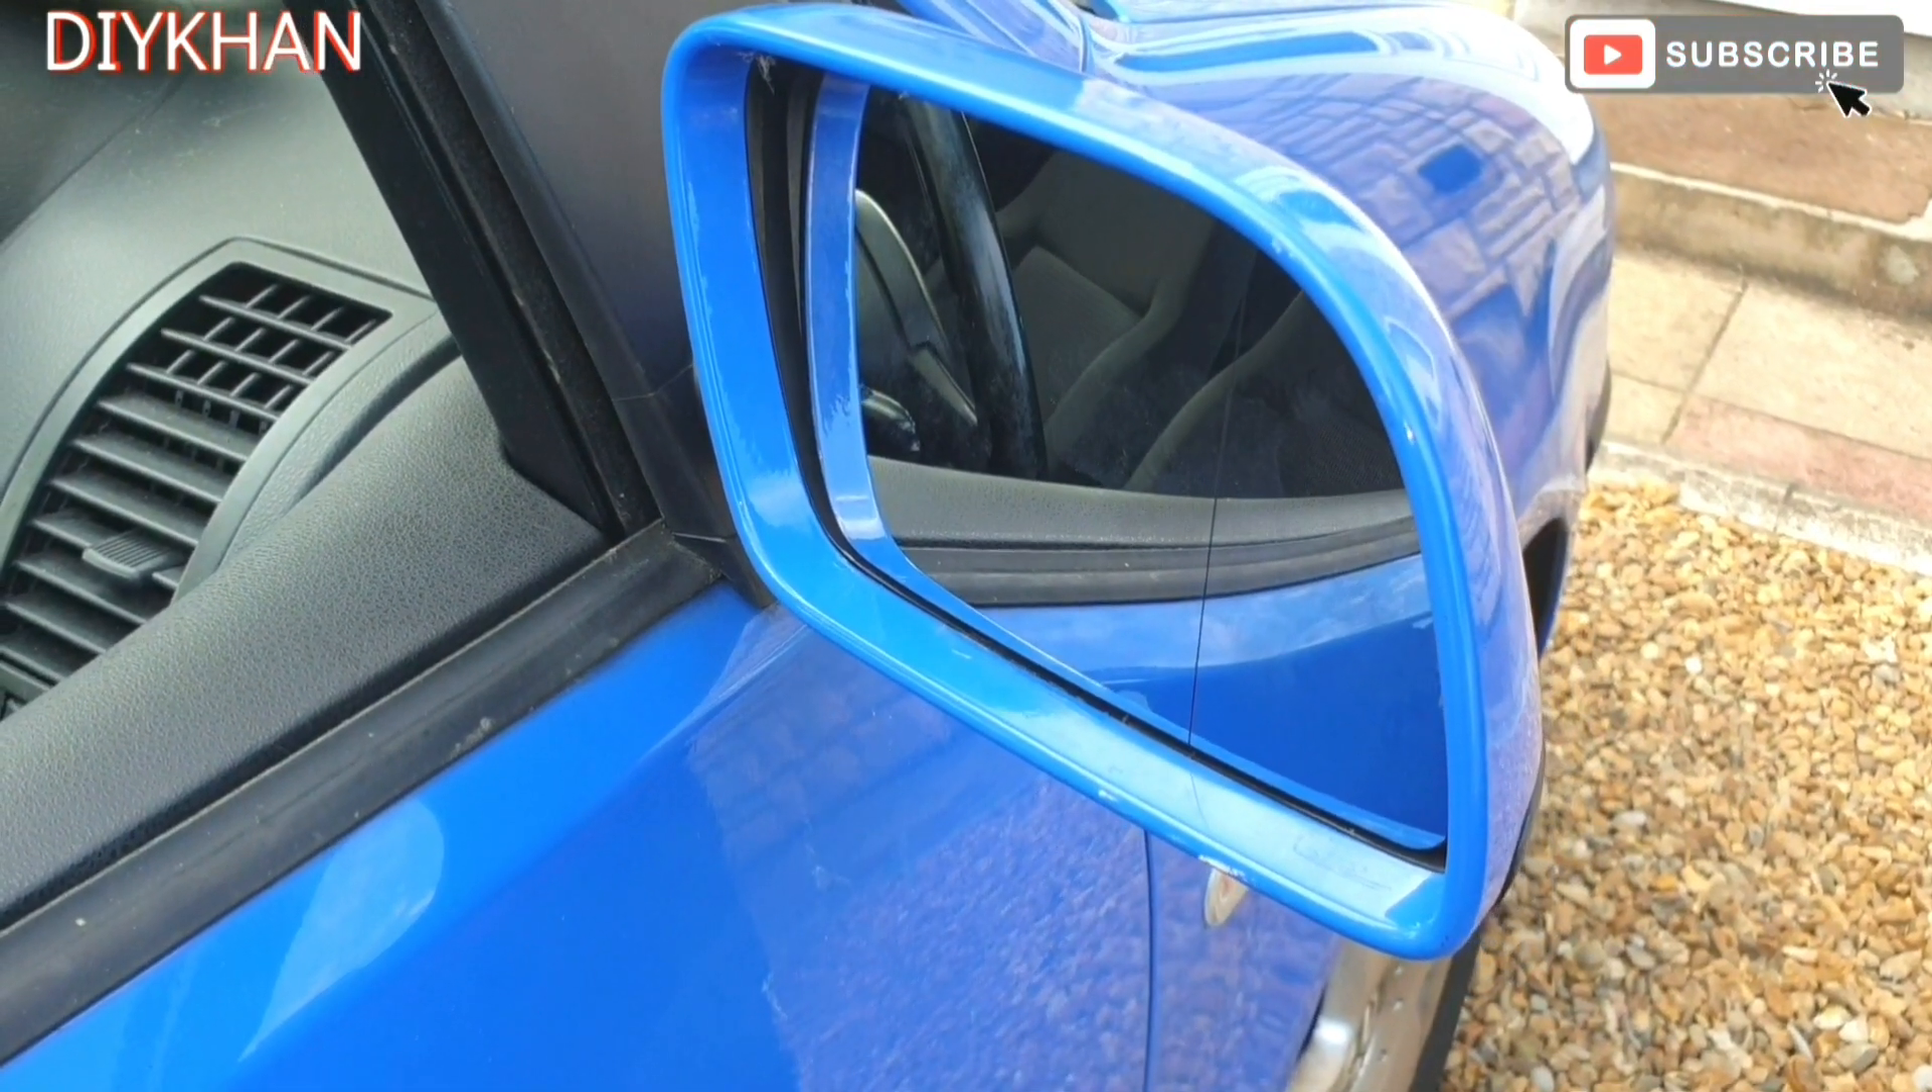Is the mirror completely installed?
Yes.